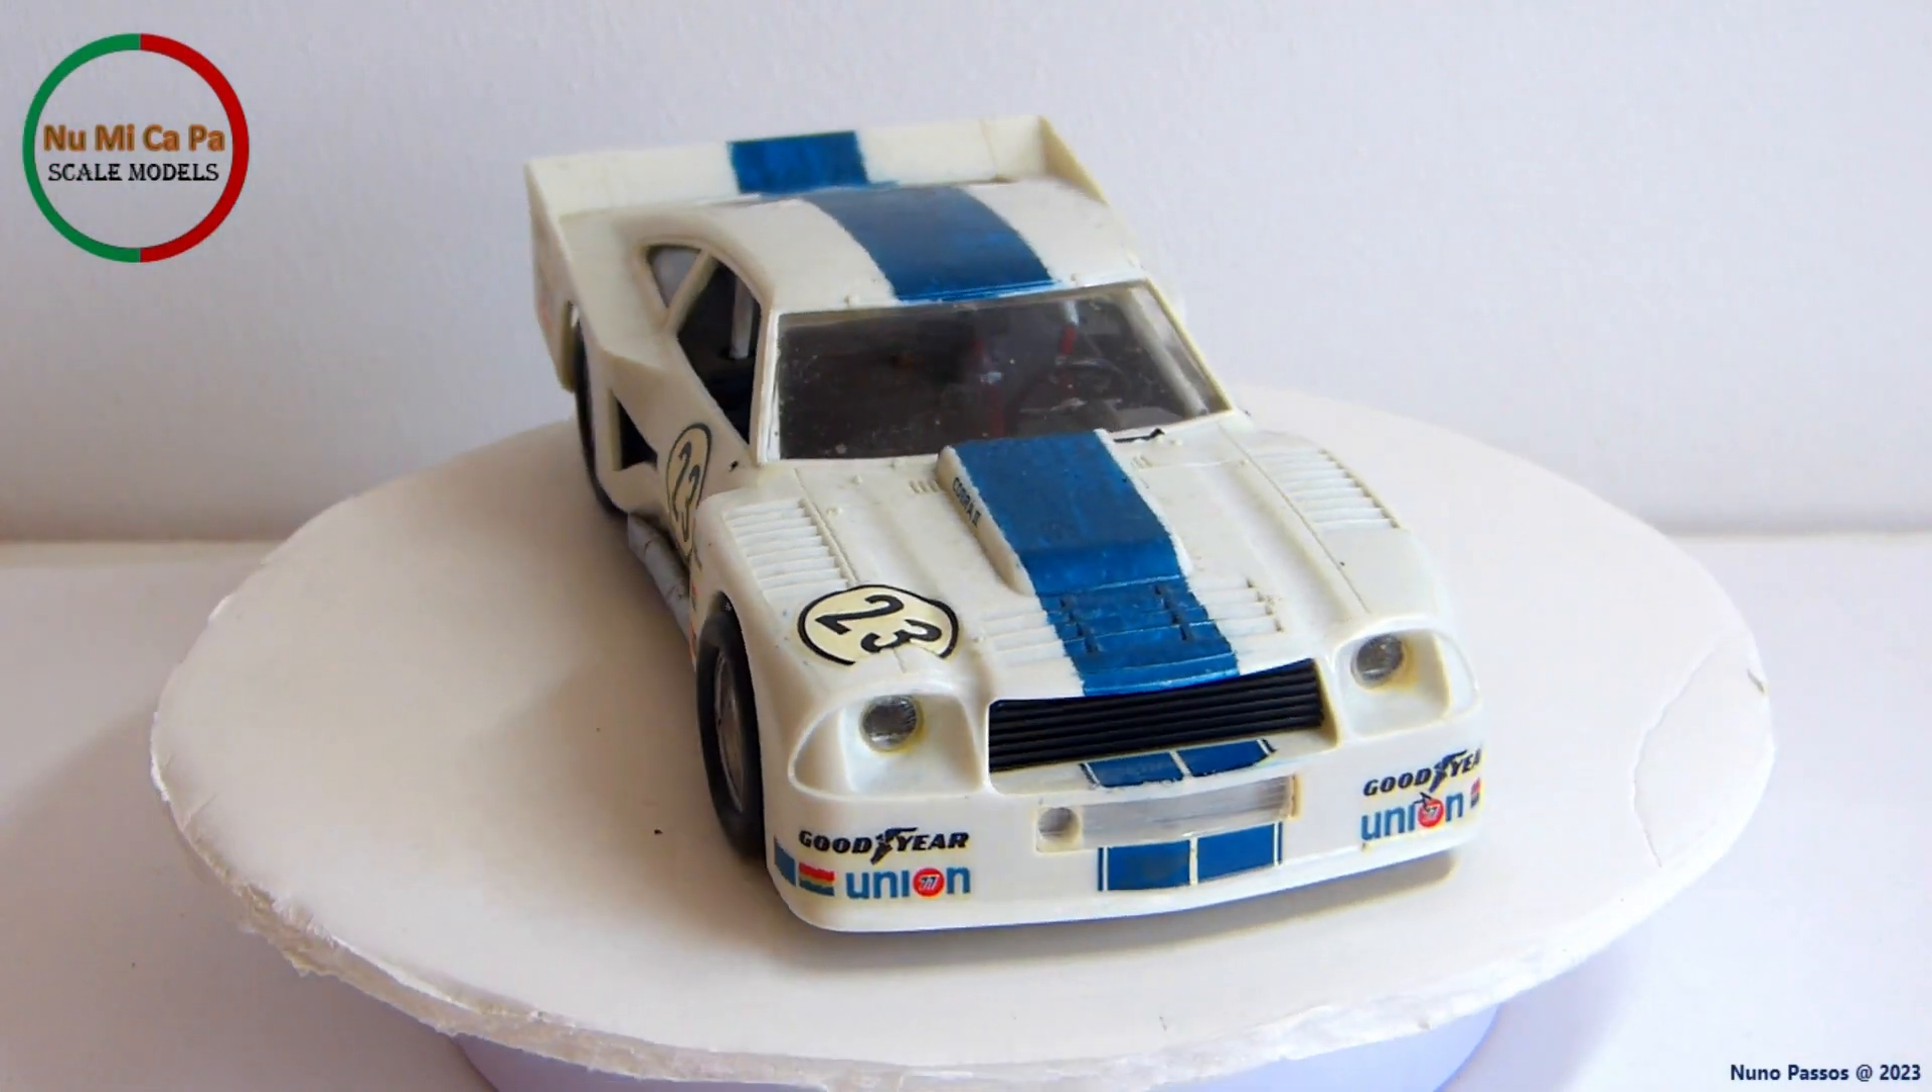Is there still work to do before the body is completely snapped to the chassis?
No.